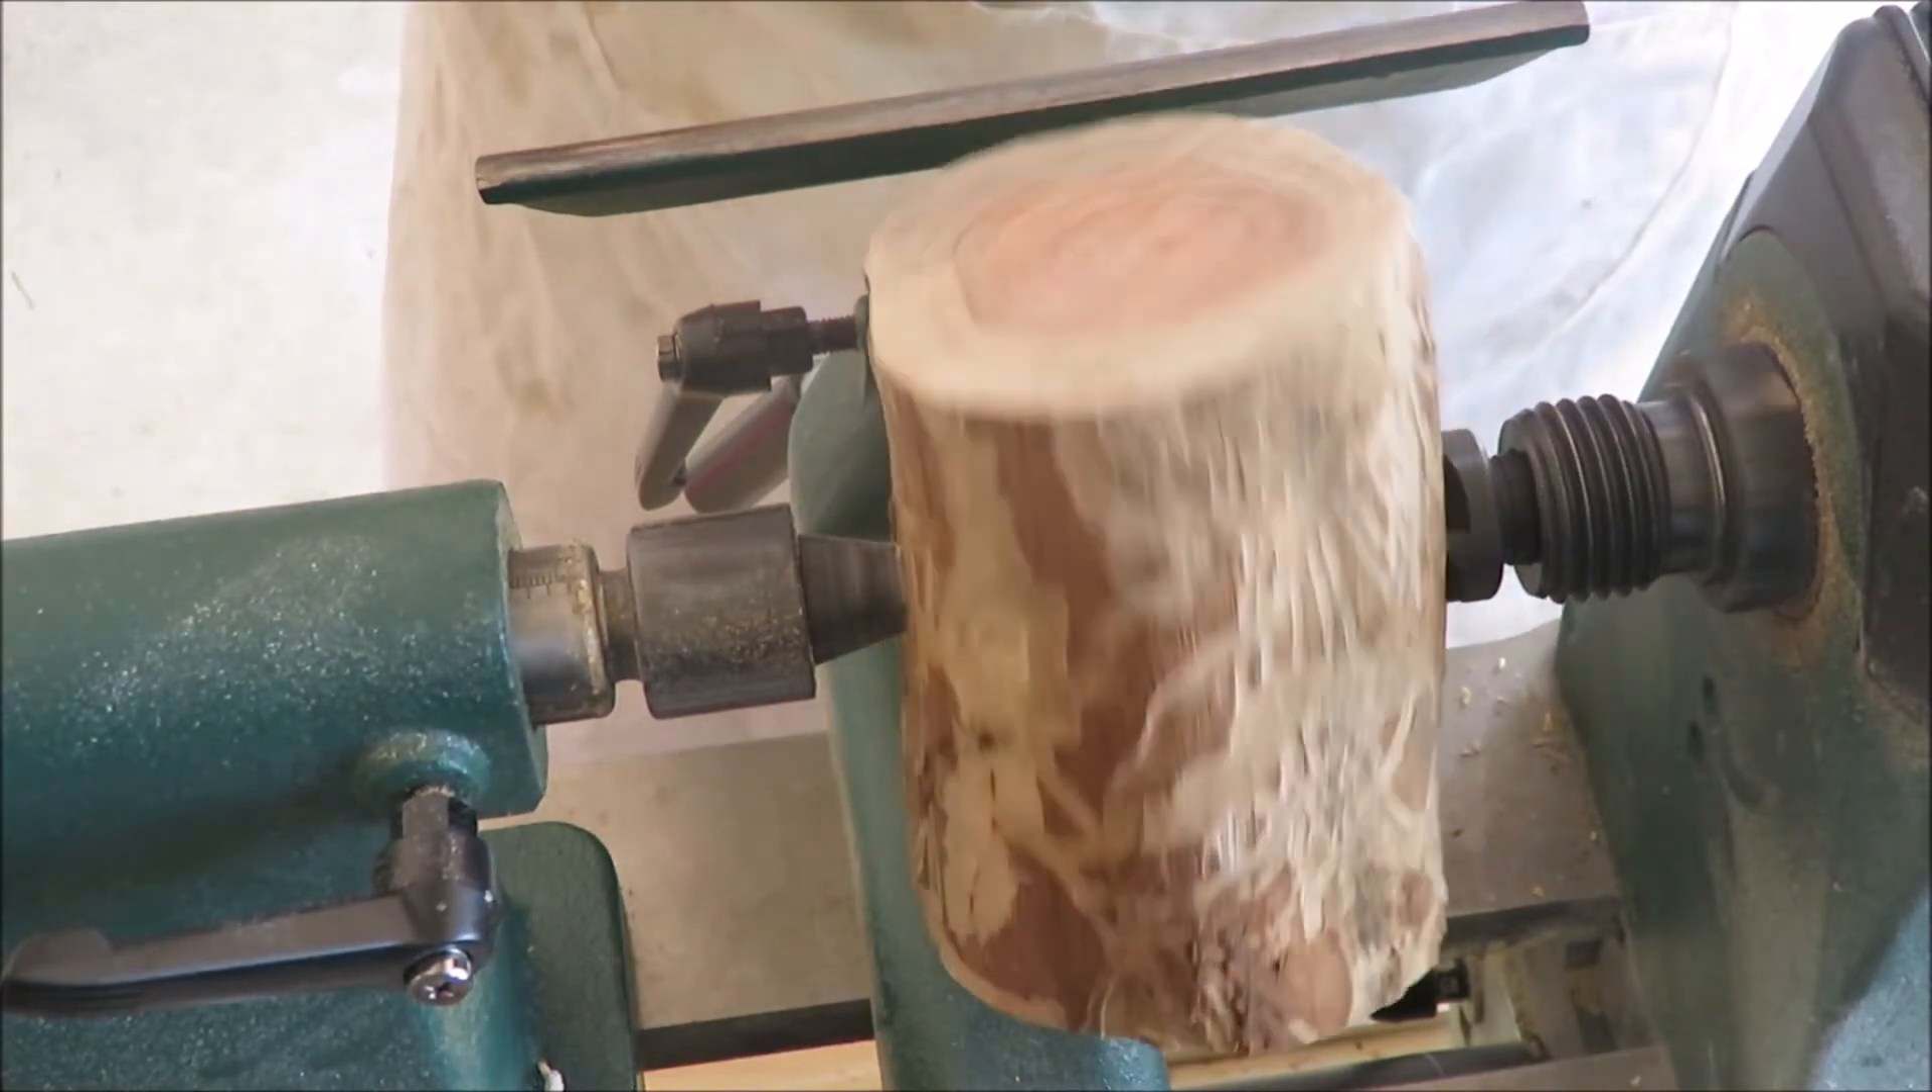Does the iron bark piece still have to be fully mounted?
No.